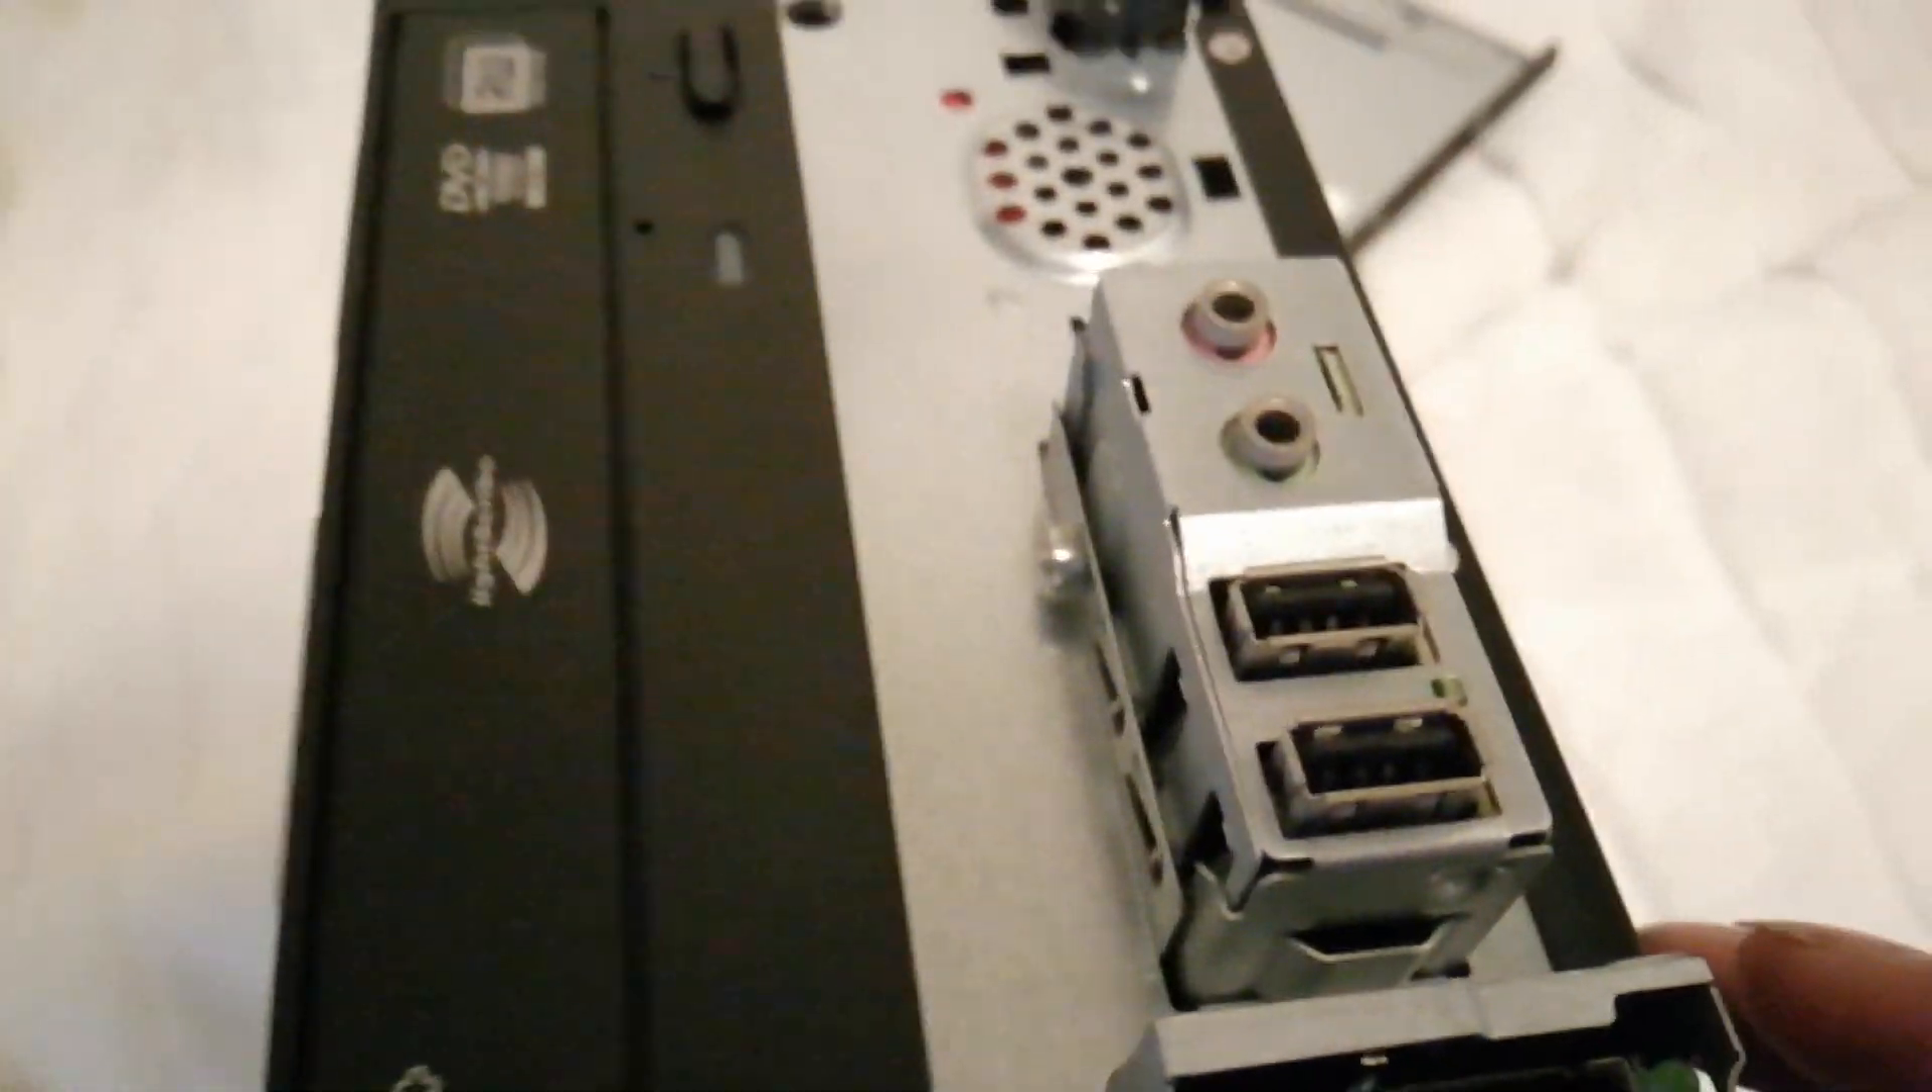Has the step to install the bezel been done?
No.